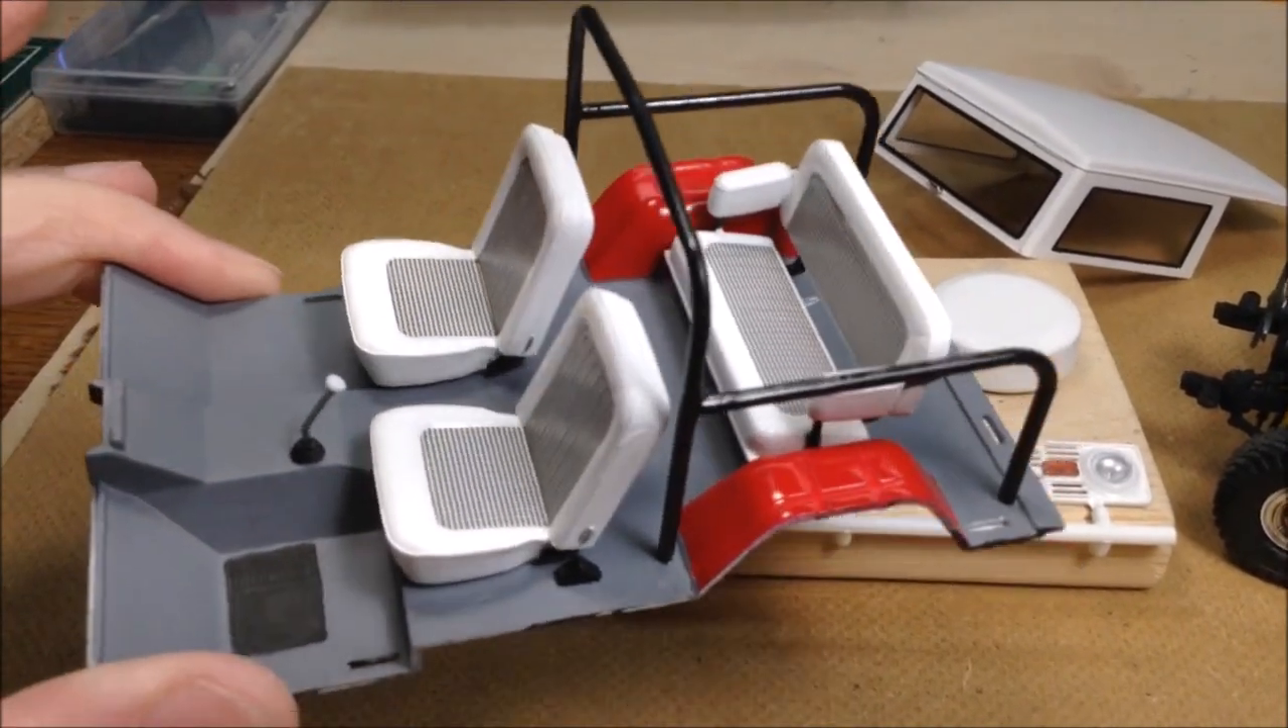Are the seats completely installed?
Yes.